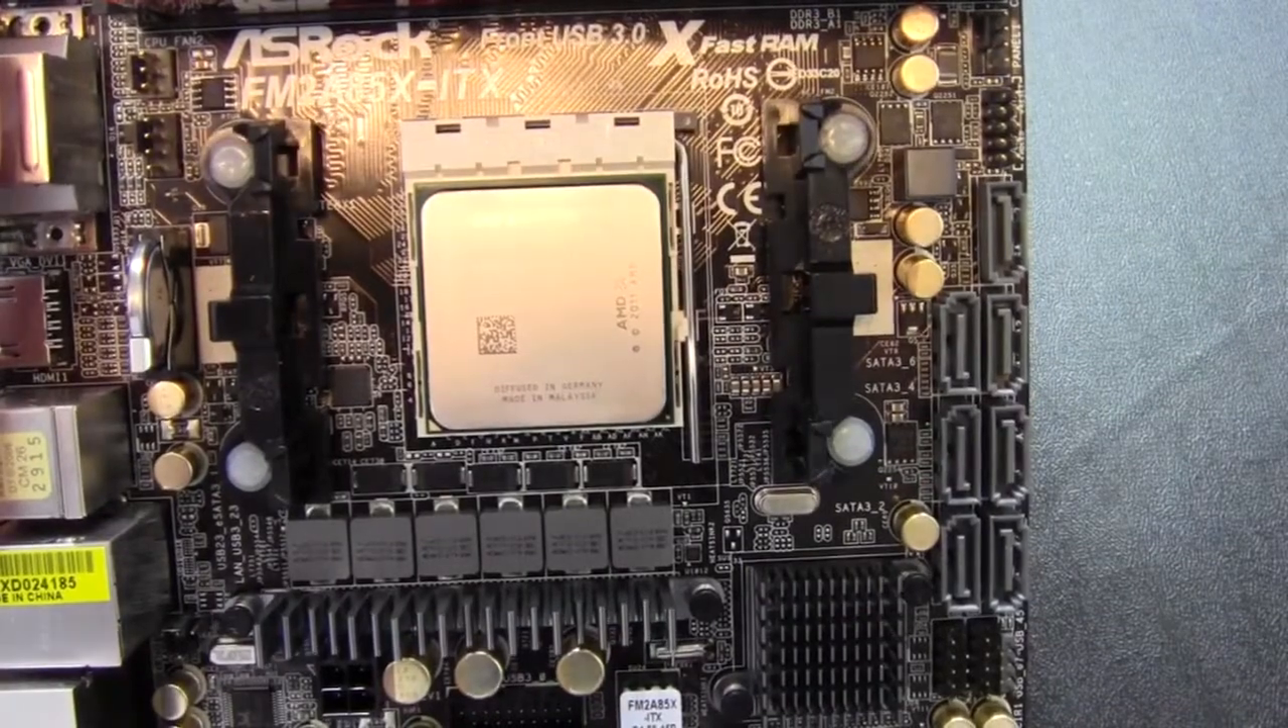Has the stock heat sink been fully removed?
Yes.